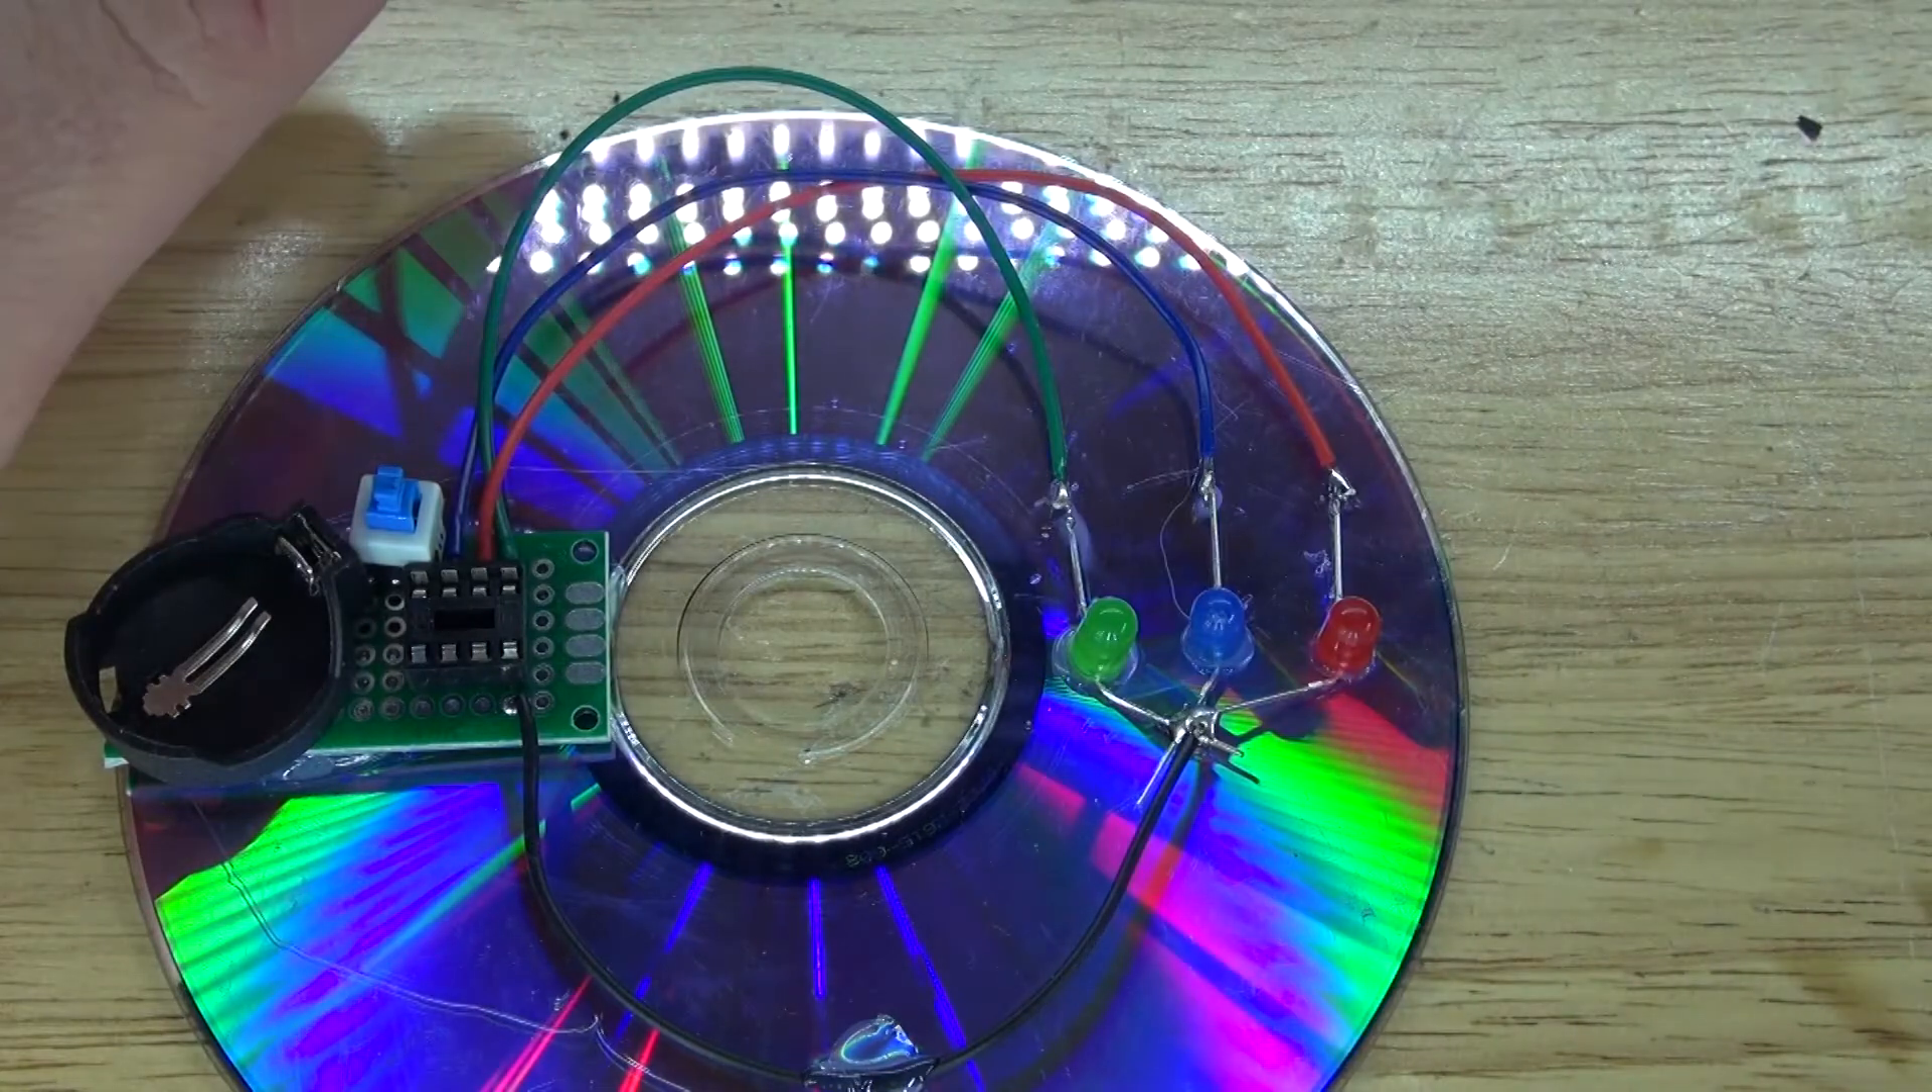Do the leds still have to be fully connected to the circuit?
No.